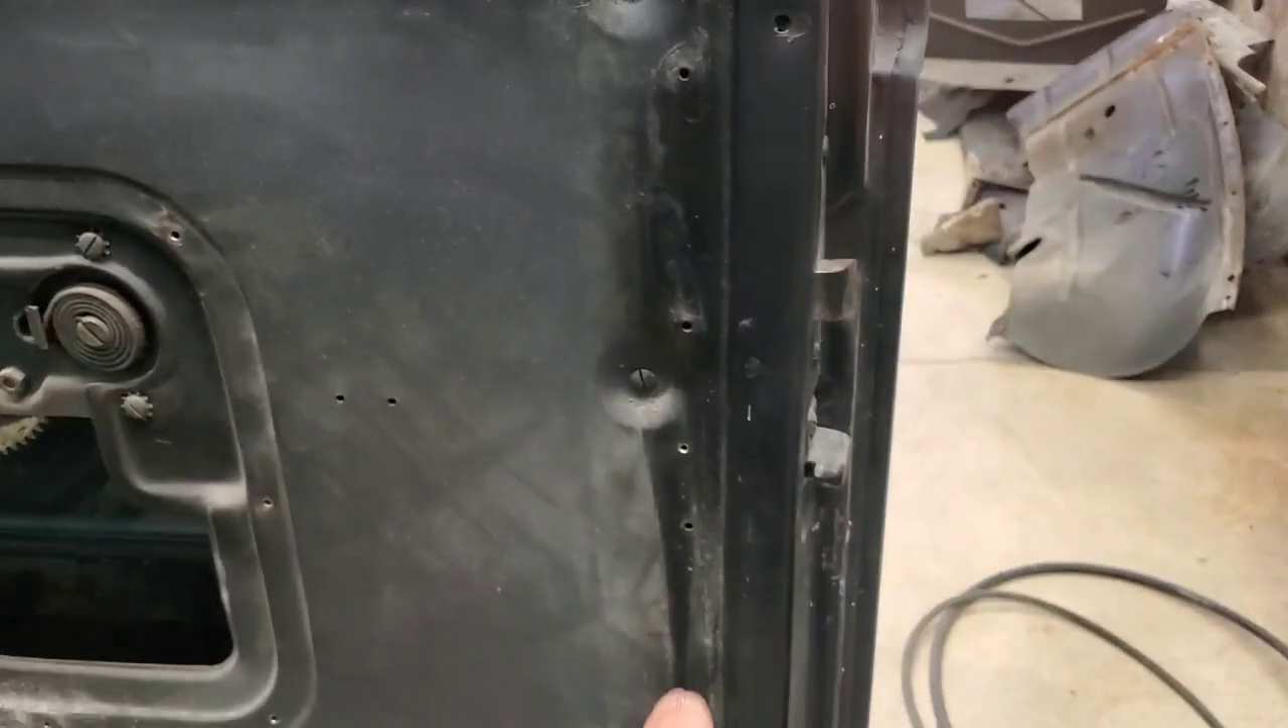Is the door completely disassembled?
No.